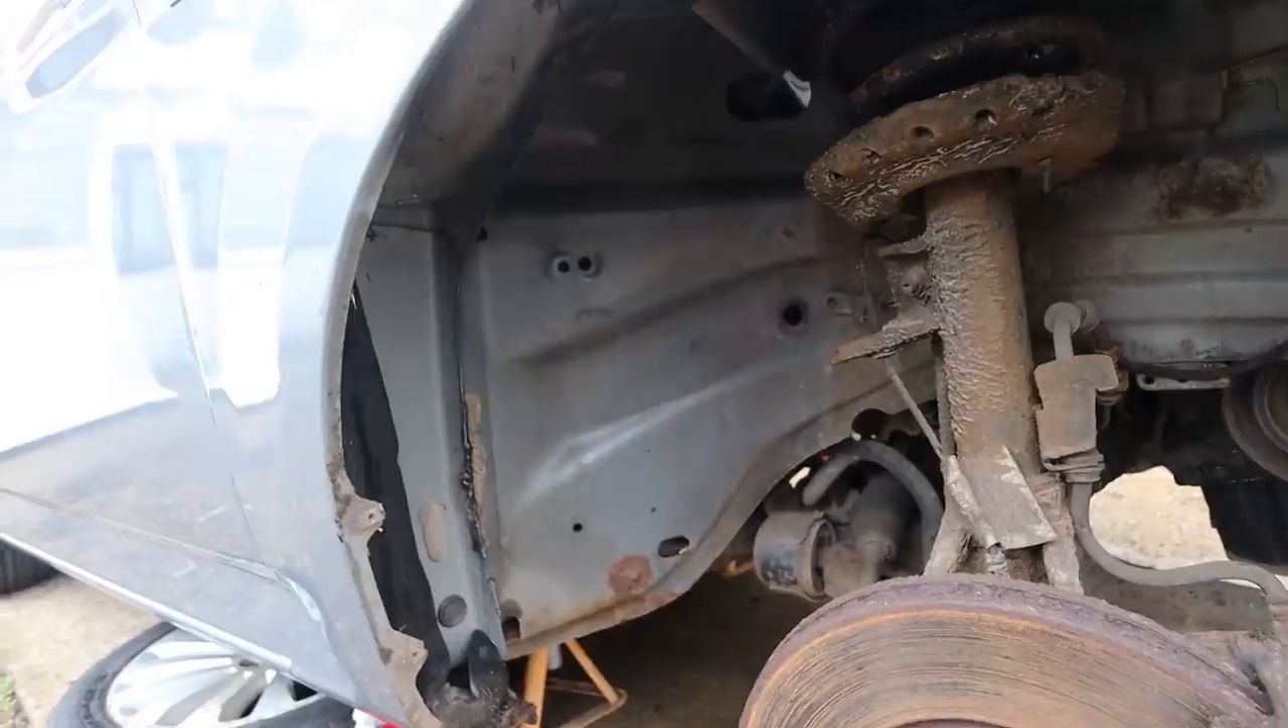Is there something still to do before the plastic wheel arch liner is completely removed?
No.